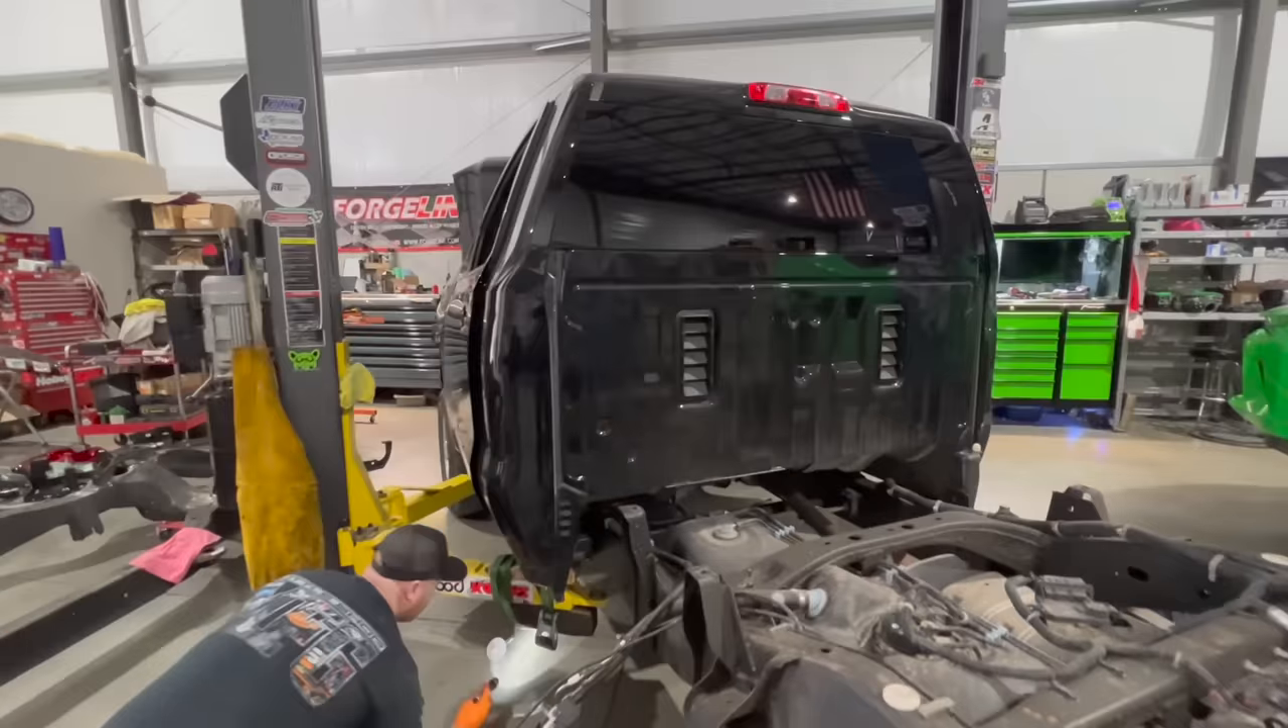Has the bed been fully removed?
Yes.